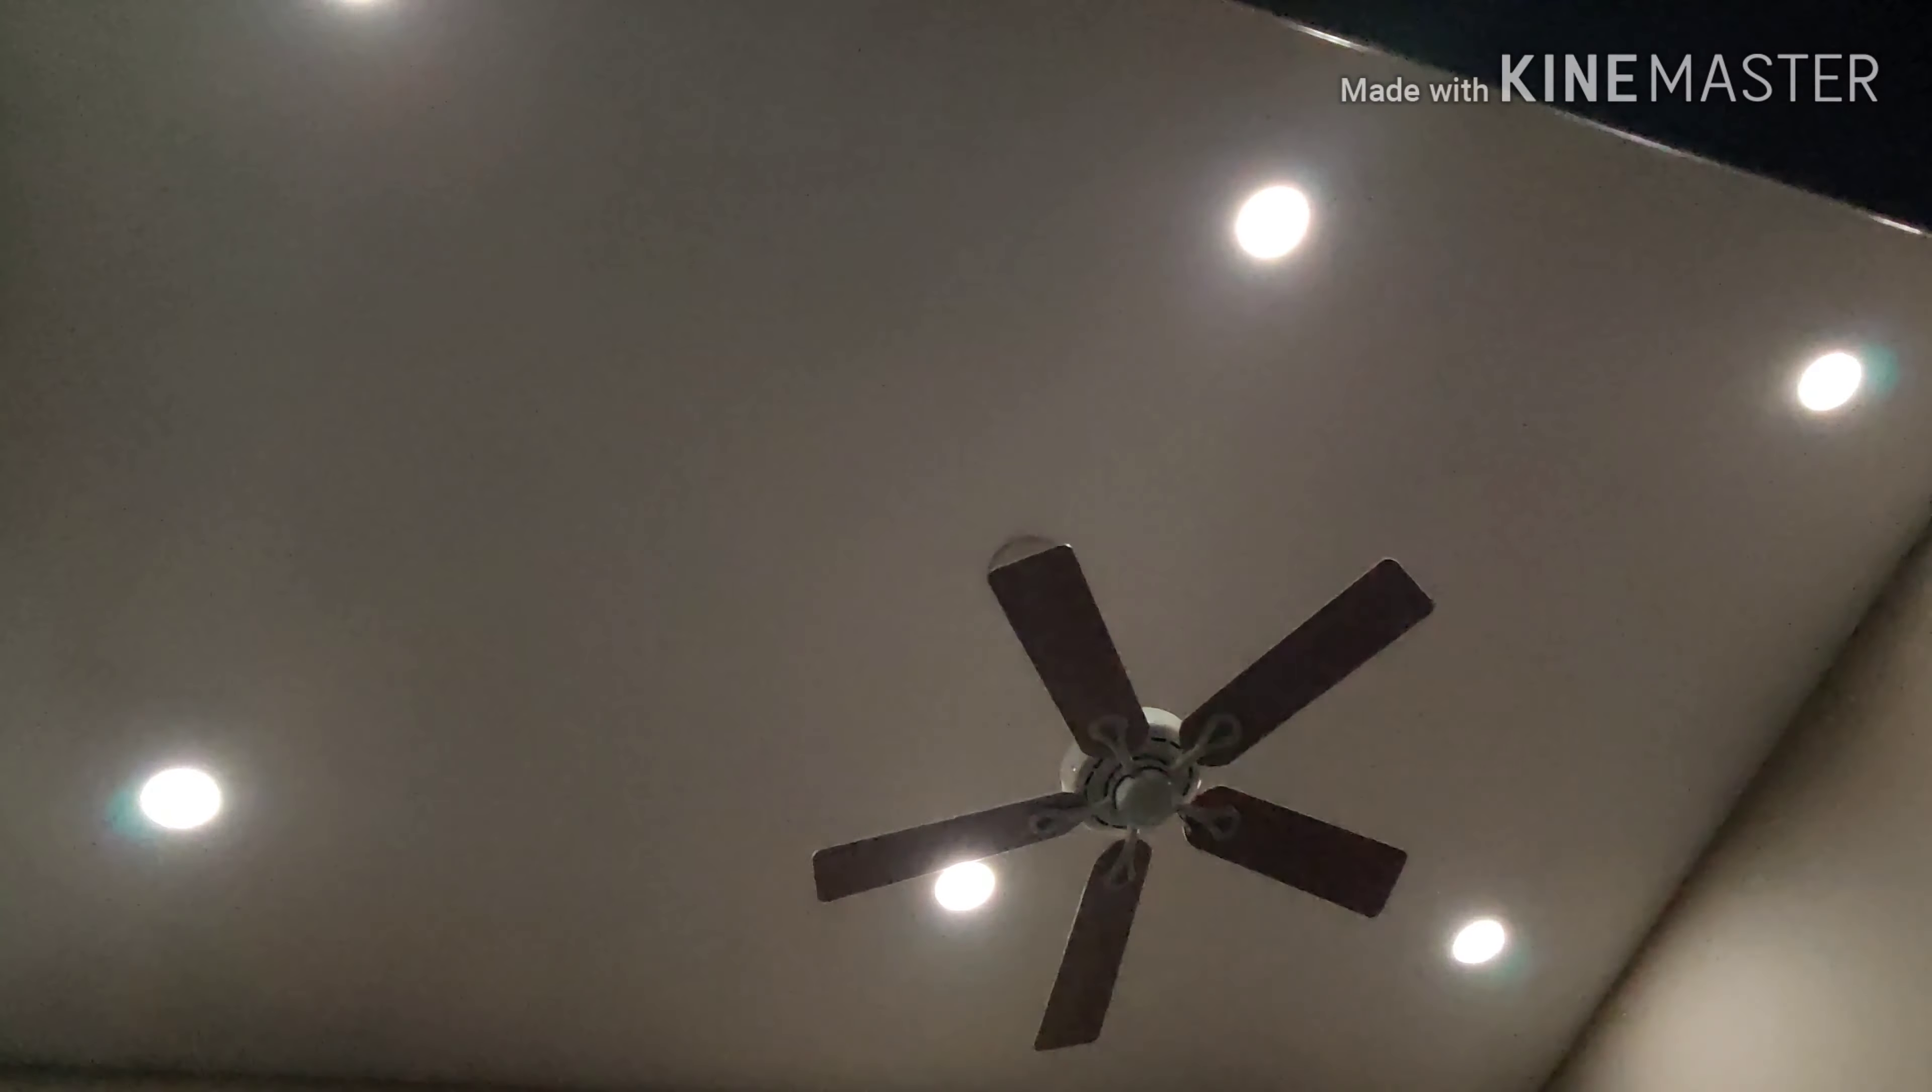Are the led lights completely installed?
Yes.